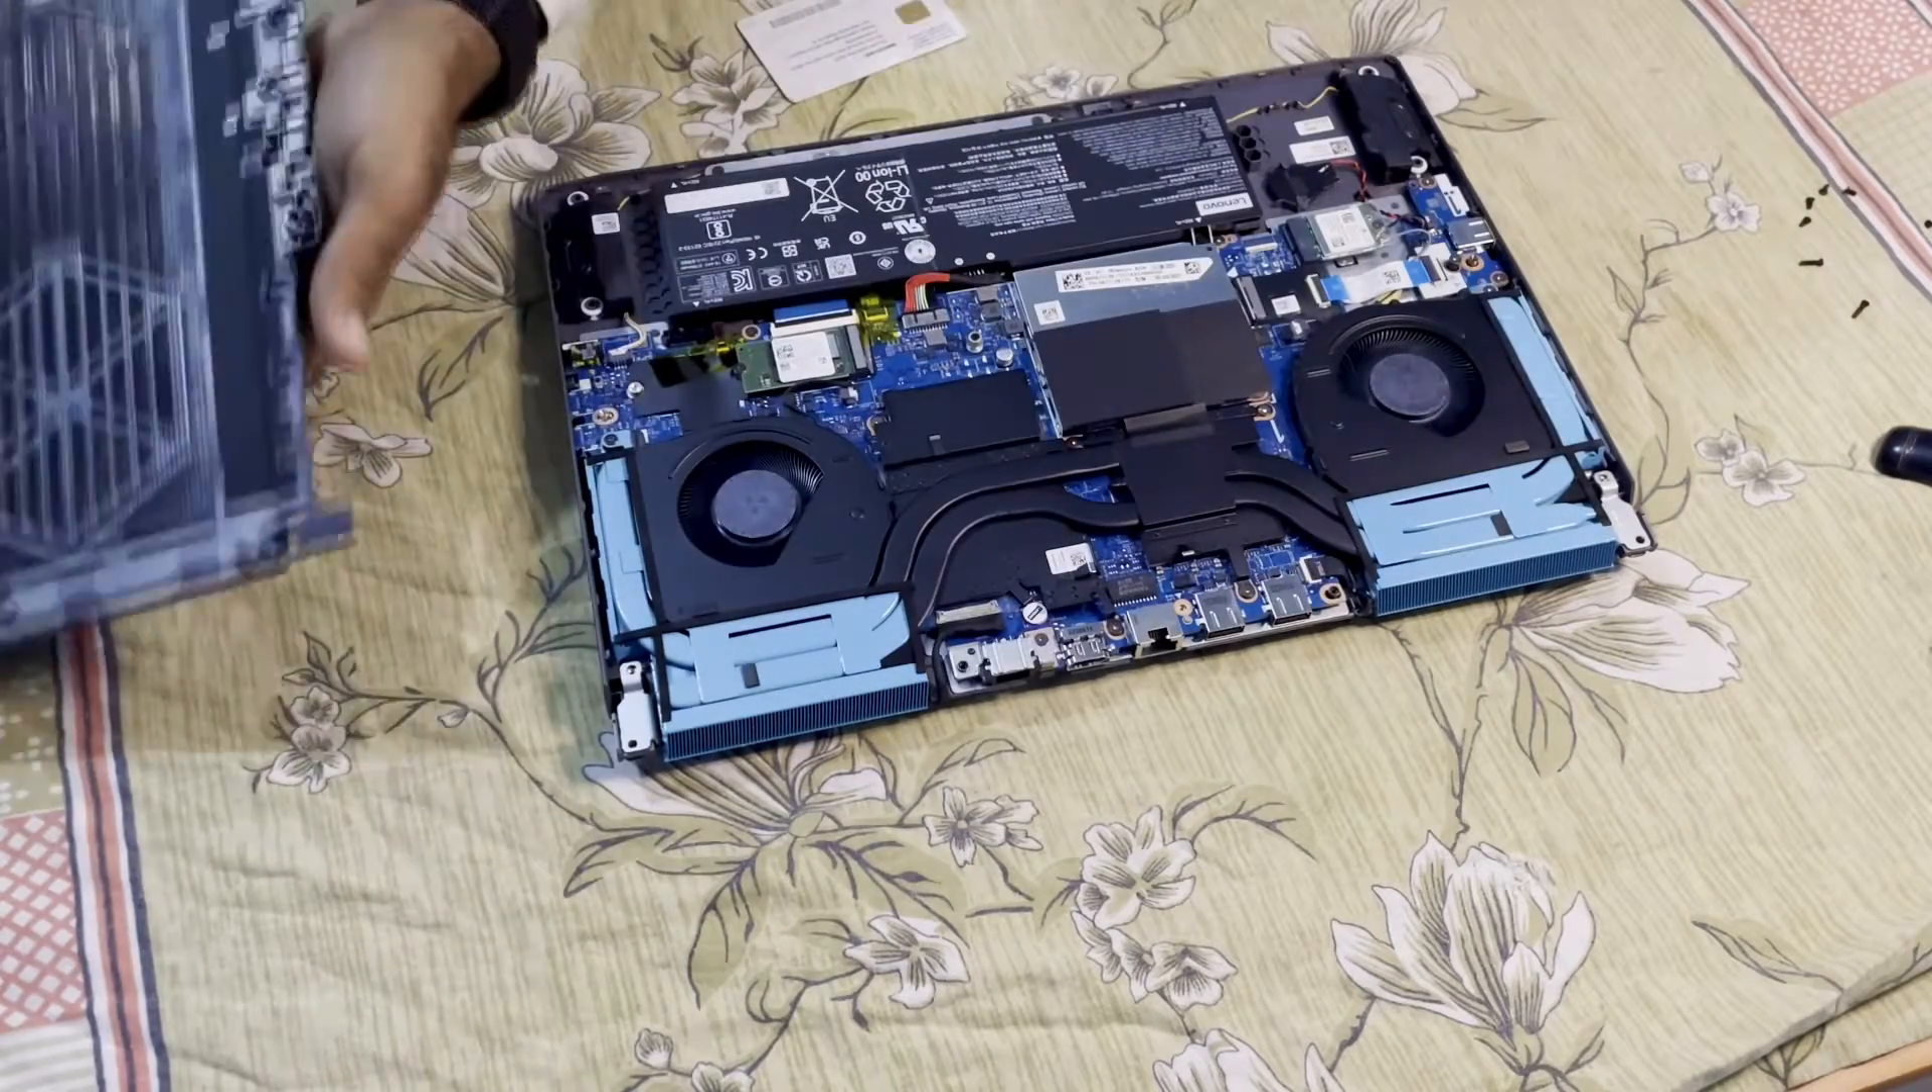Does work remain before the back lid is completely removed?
No.